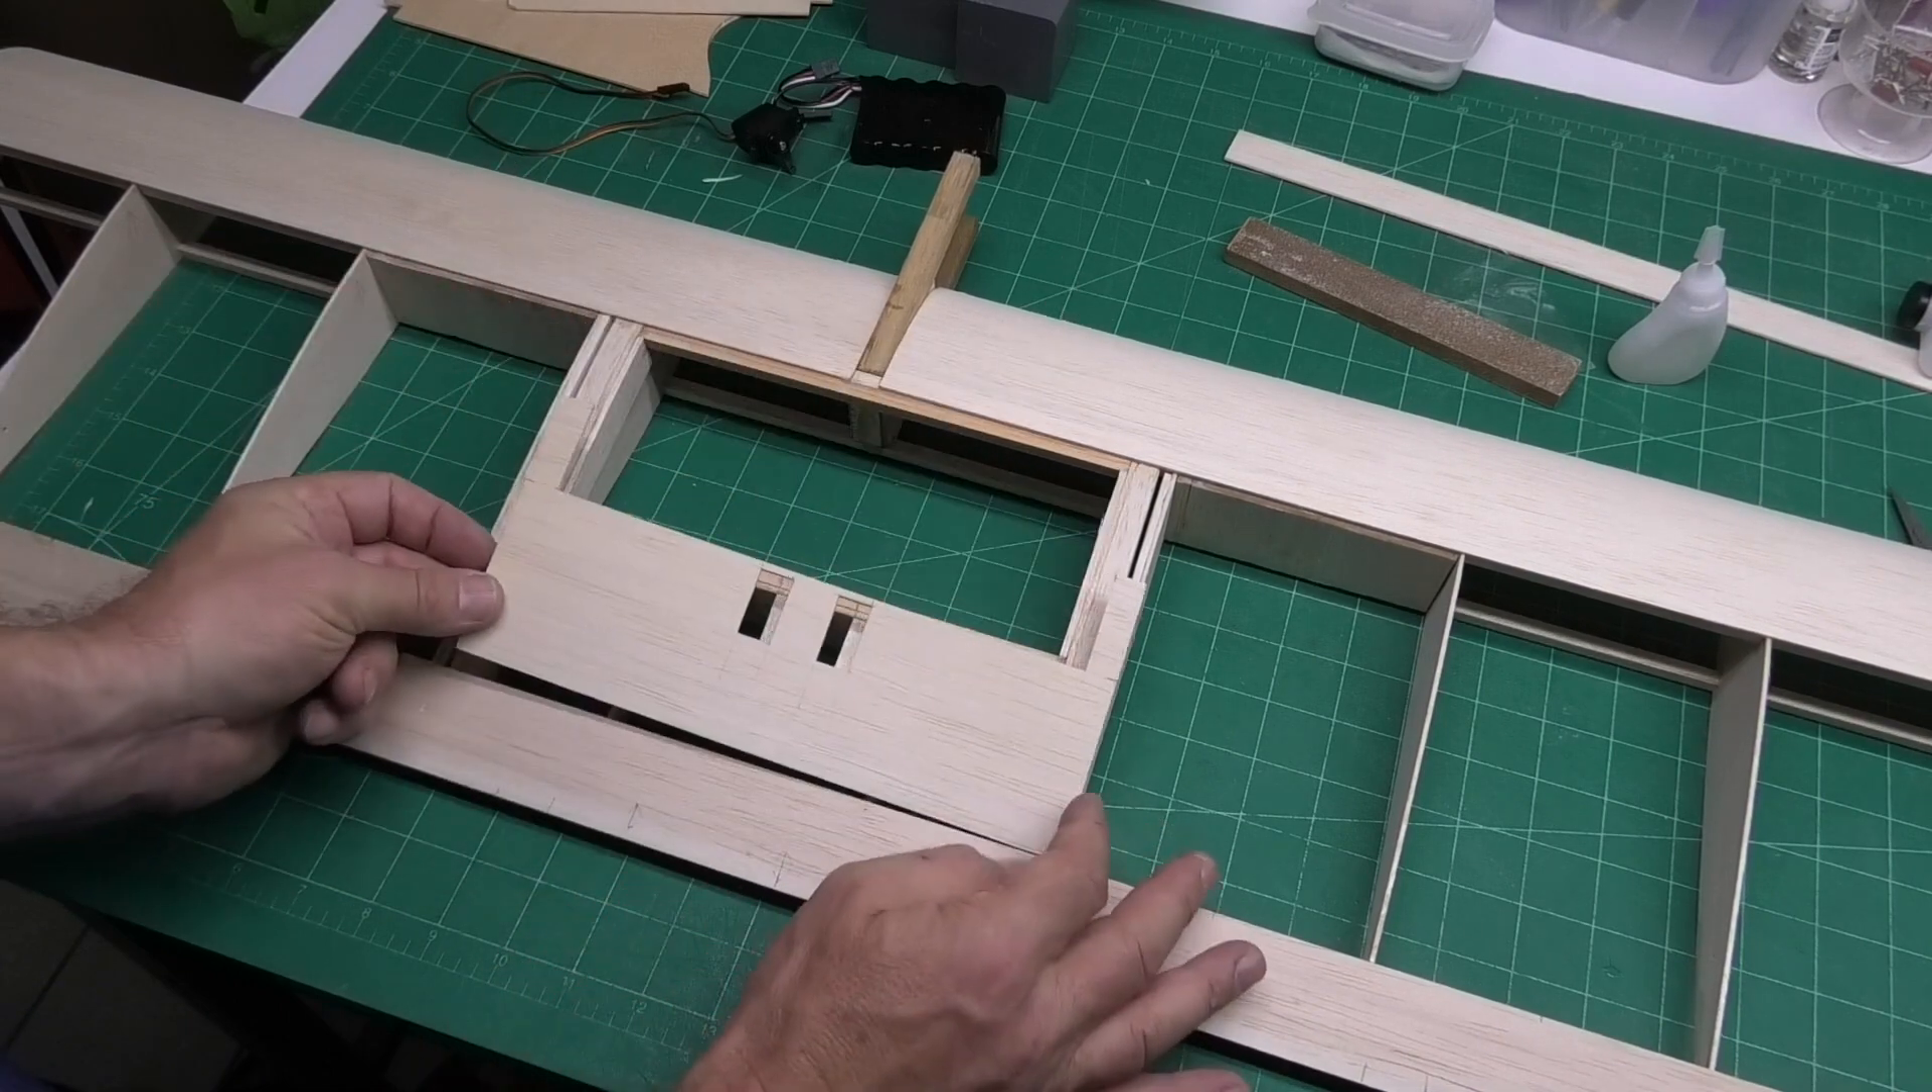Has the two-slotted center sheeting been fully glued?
No.